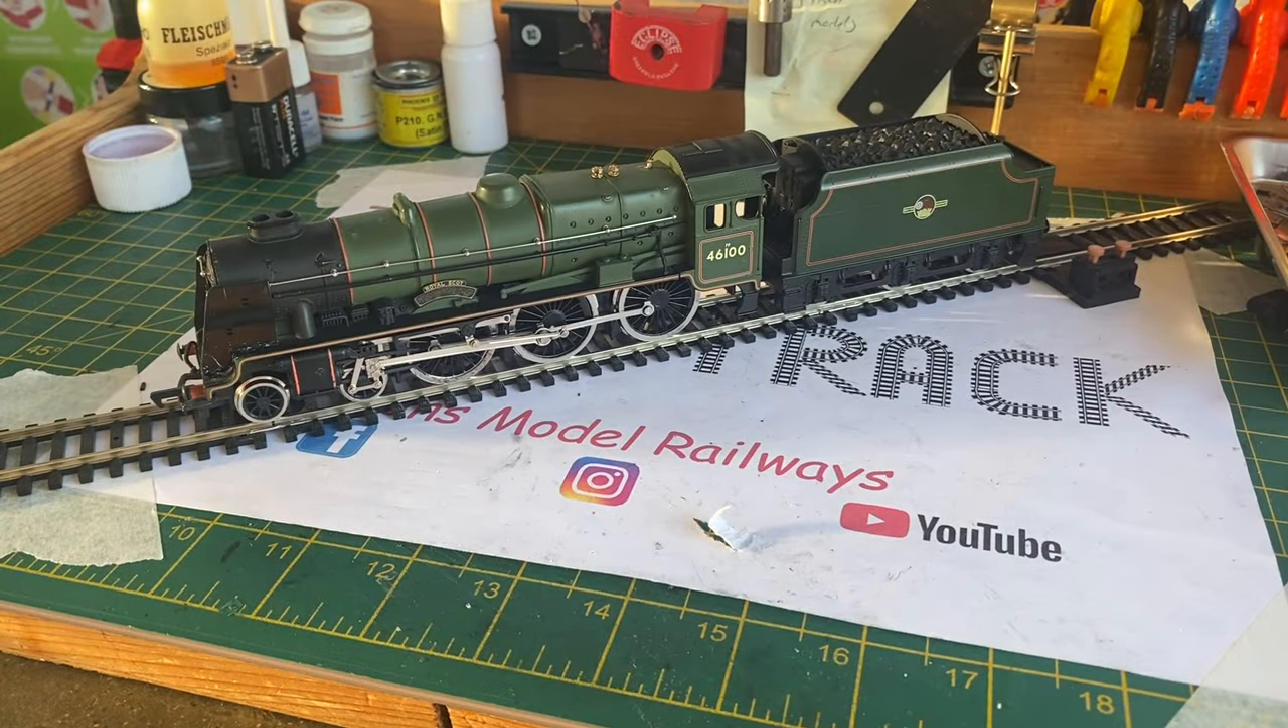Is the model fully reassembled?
Yes.